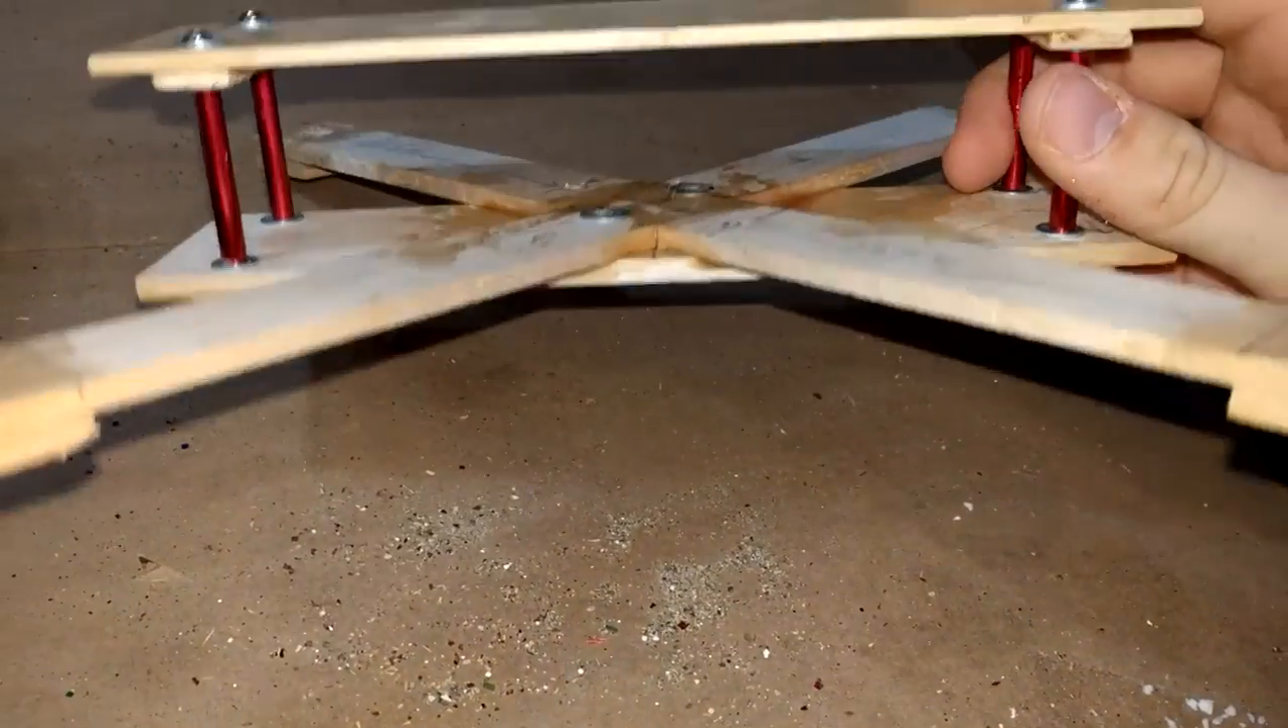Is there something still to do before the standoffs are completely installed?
No.